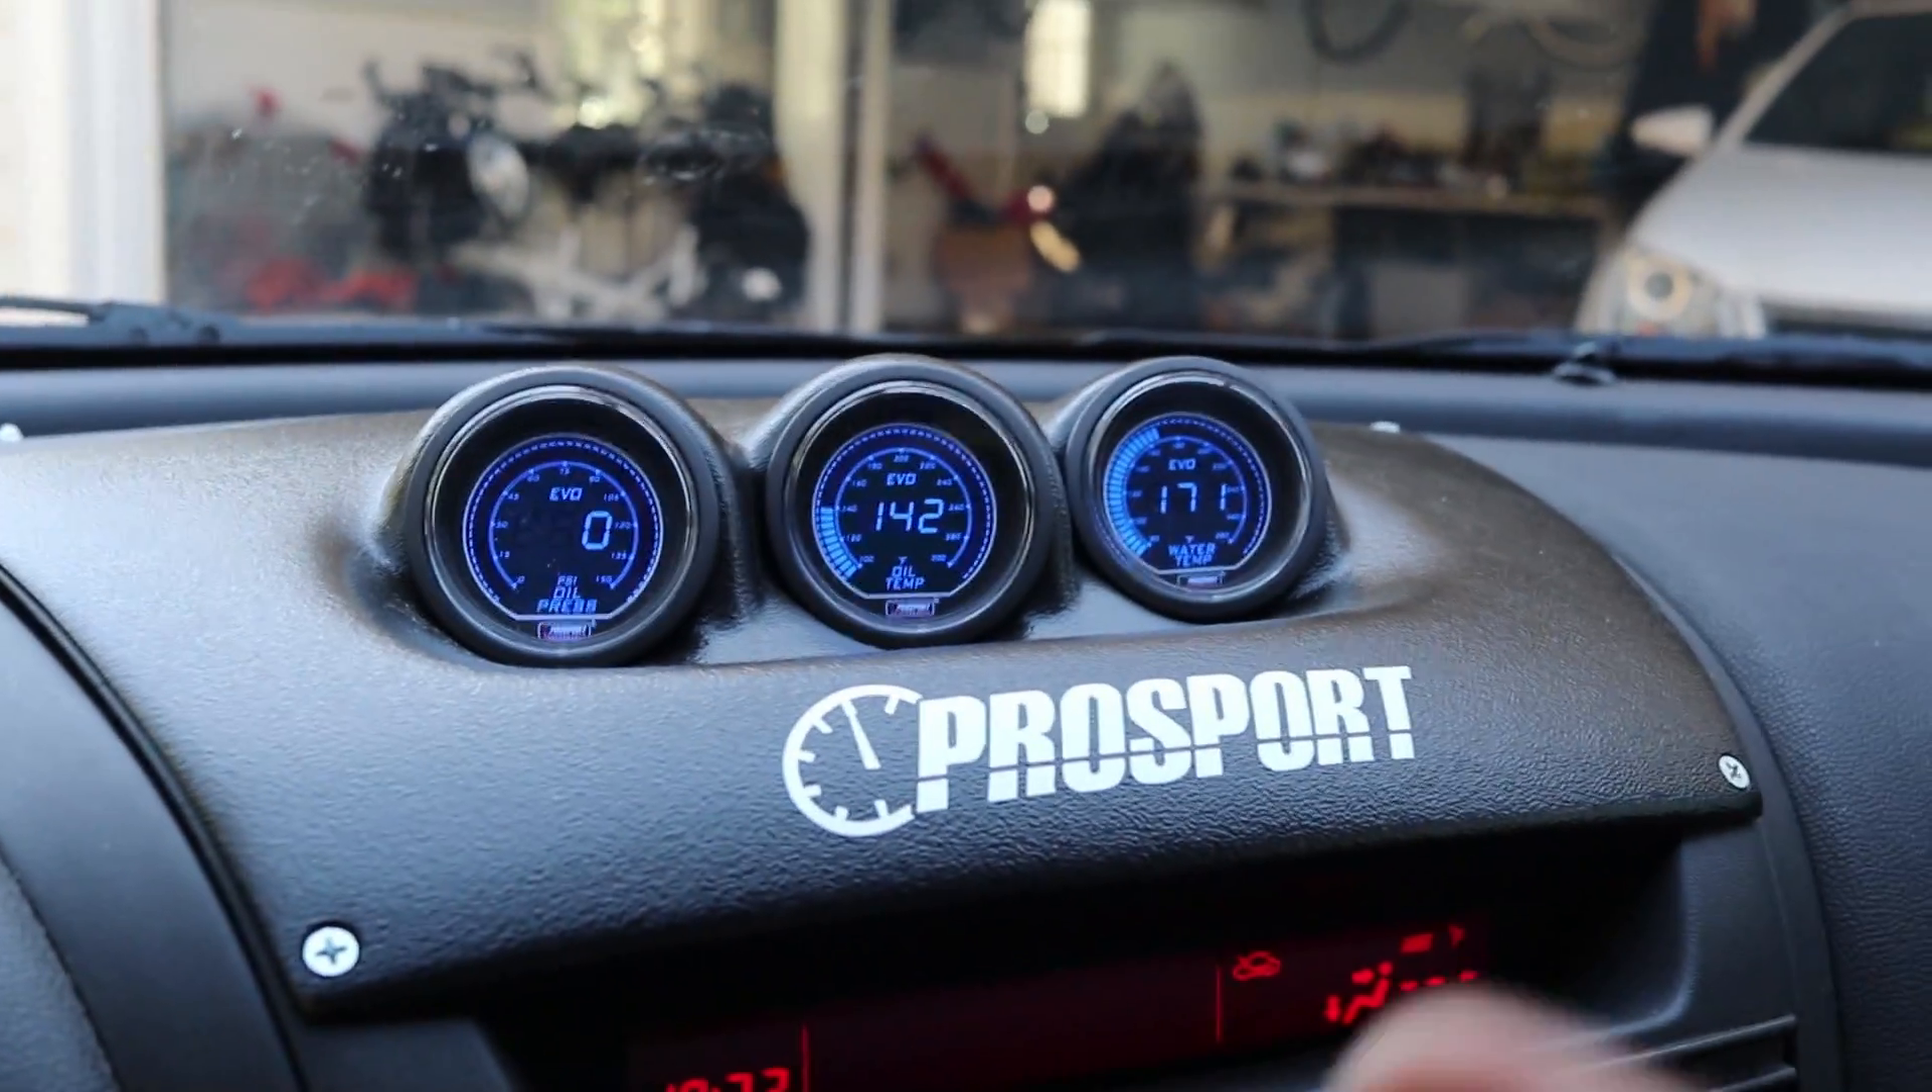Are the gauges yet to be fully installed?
No.